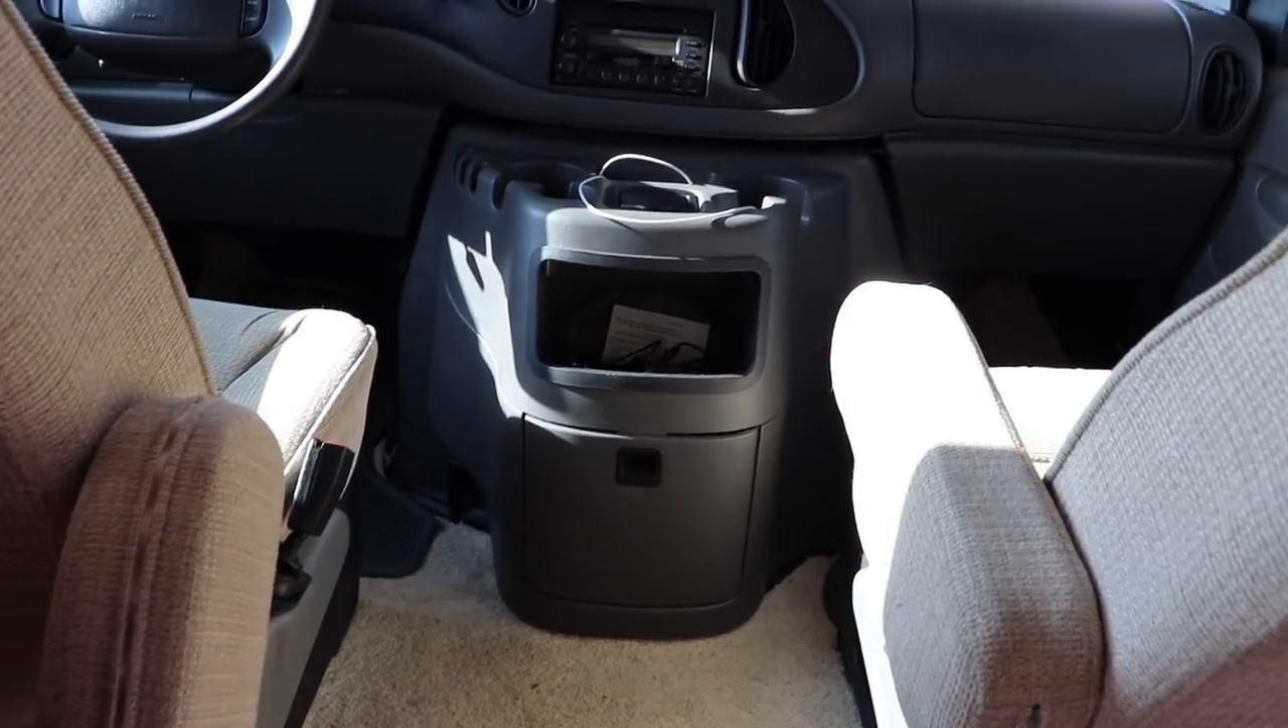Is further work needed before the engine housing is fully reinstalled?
No.